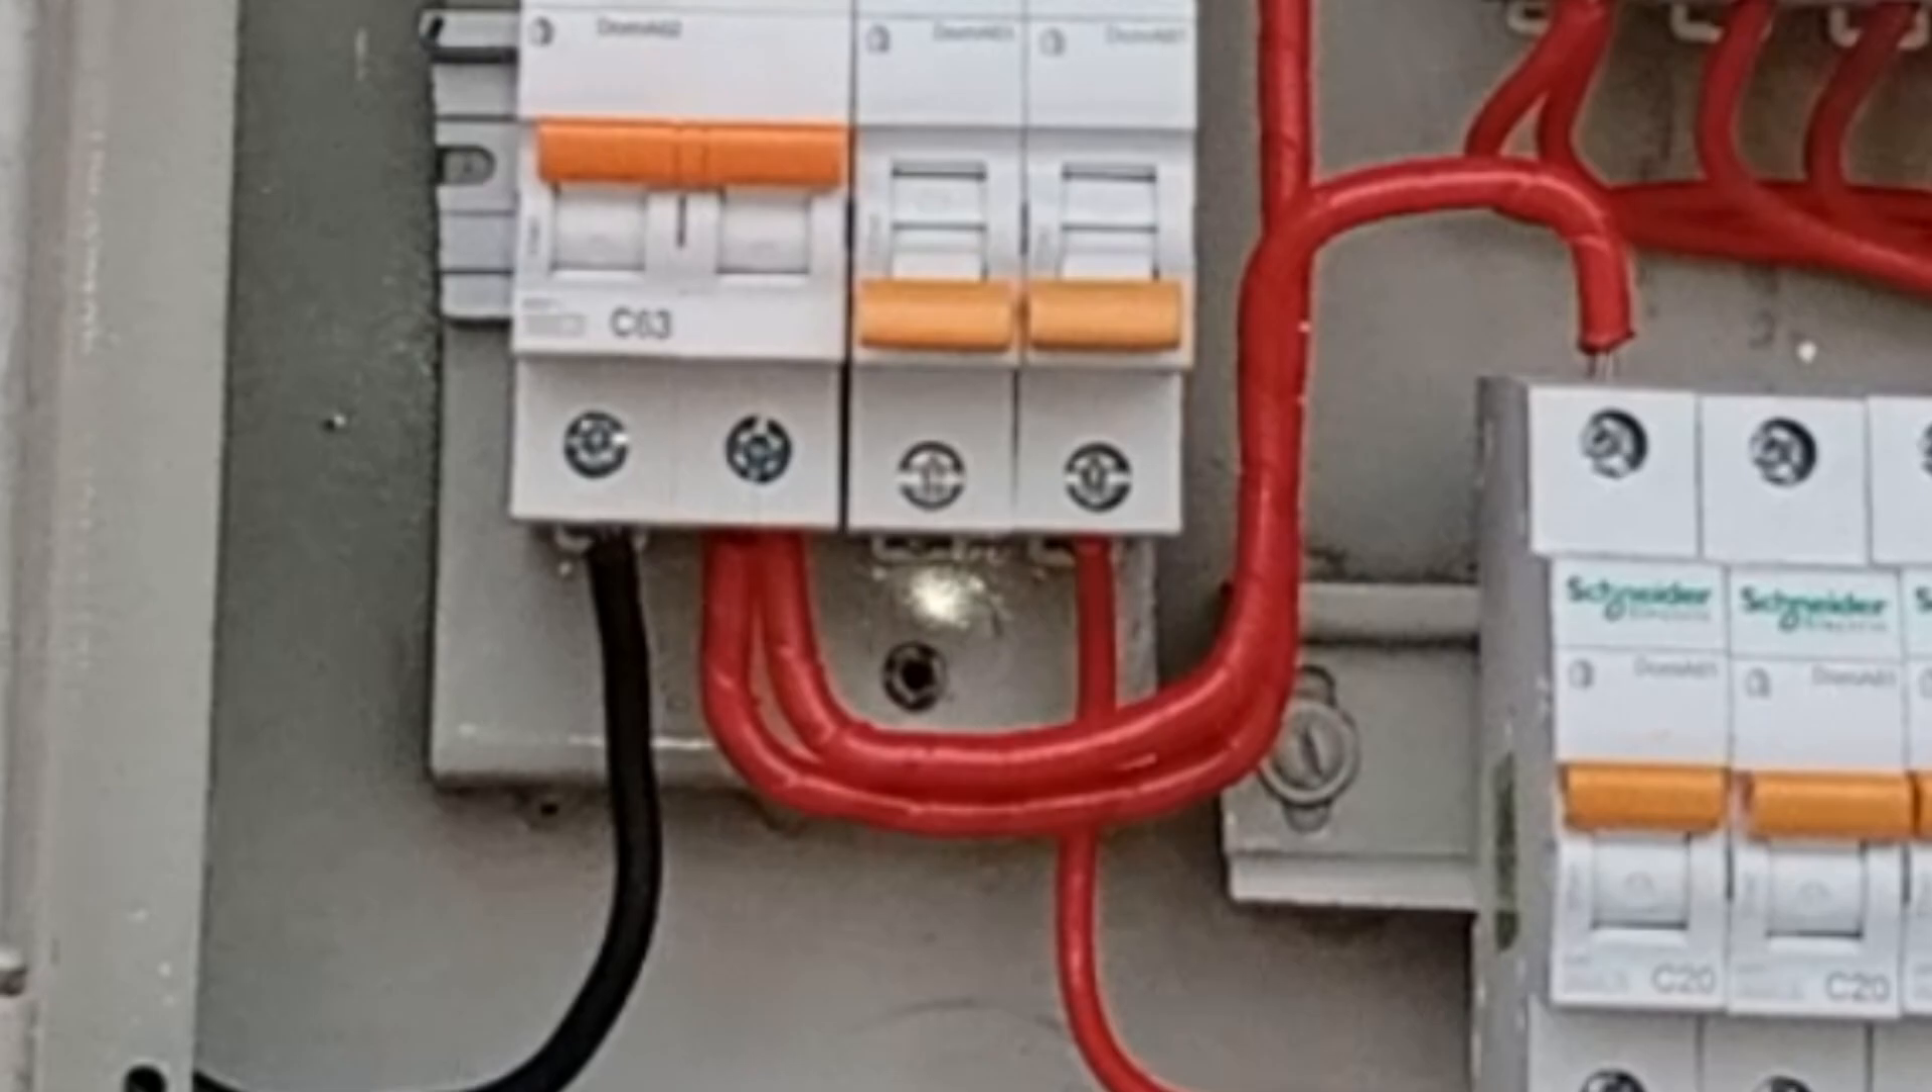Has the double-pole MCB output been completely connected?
Yes.